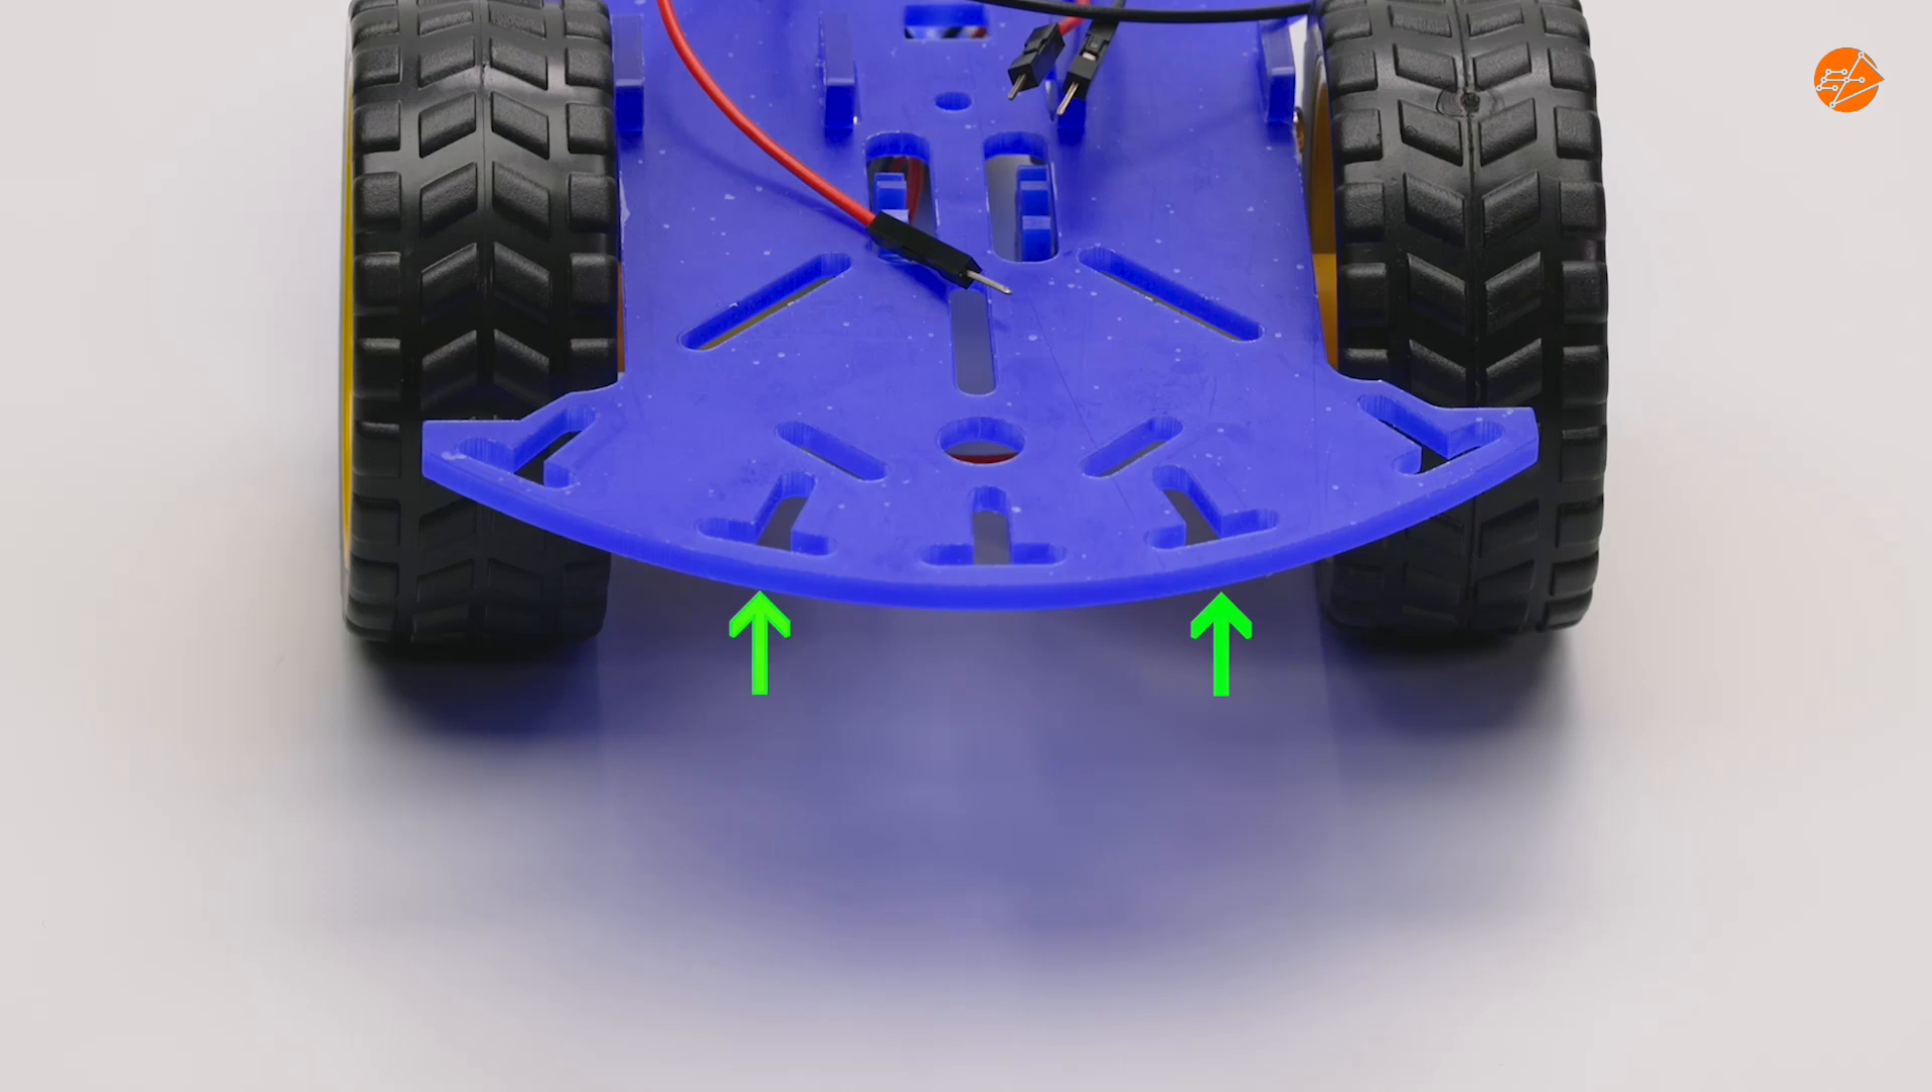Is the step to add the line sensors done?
No.